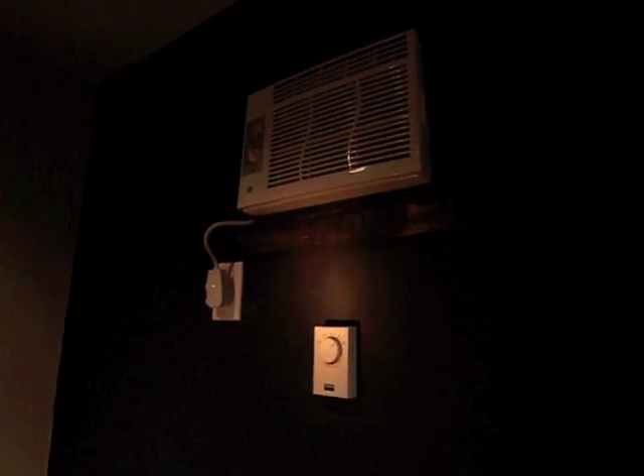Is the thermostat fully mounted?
Yes.